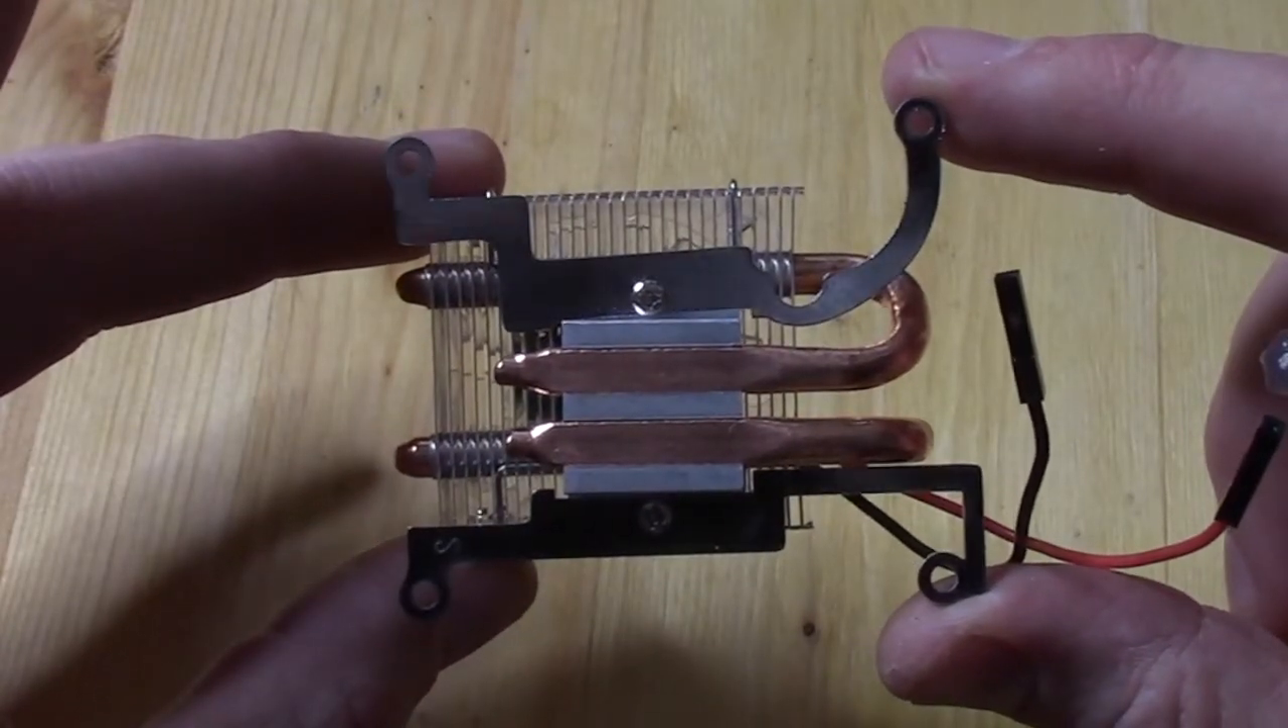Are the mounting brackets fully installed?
Yes.